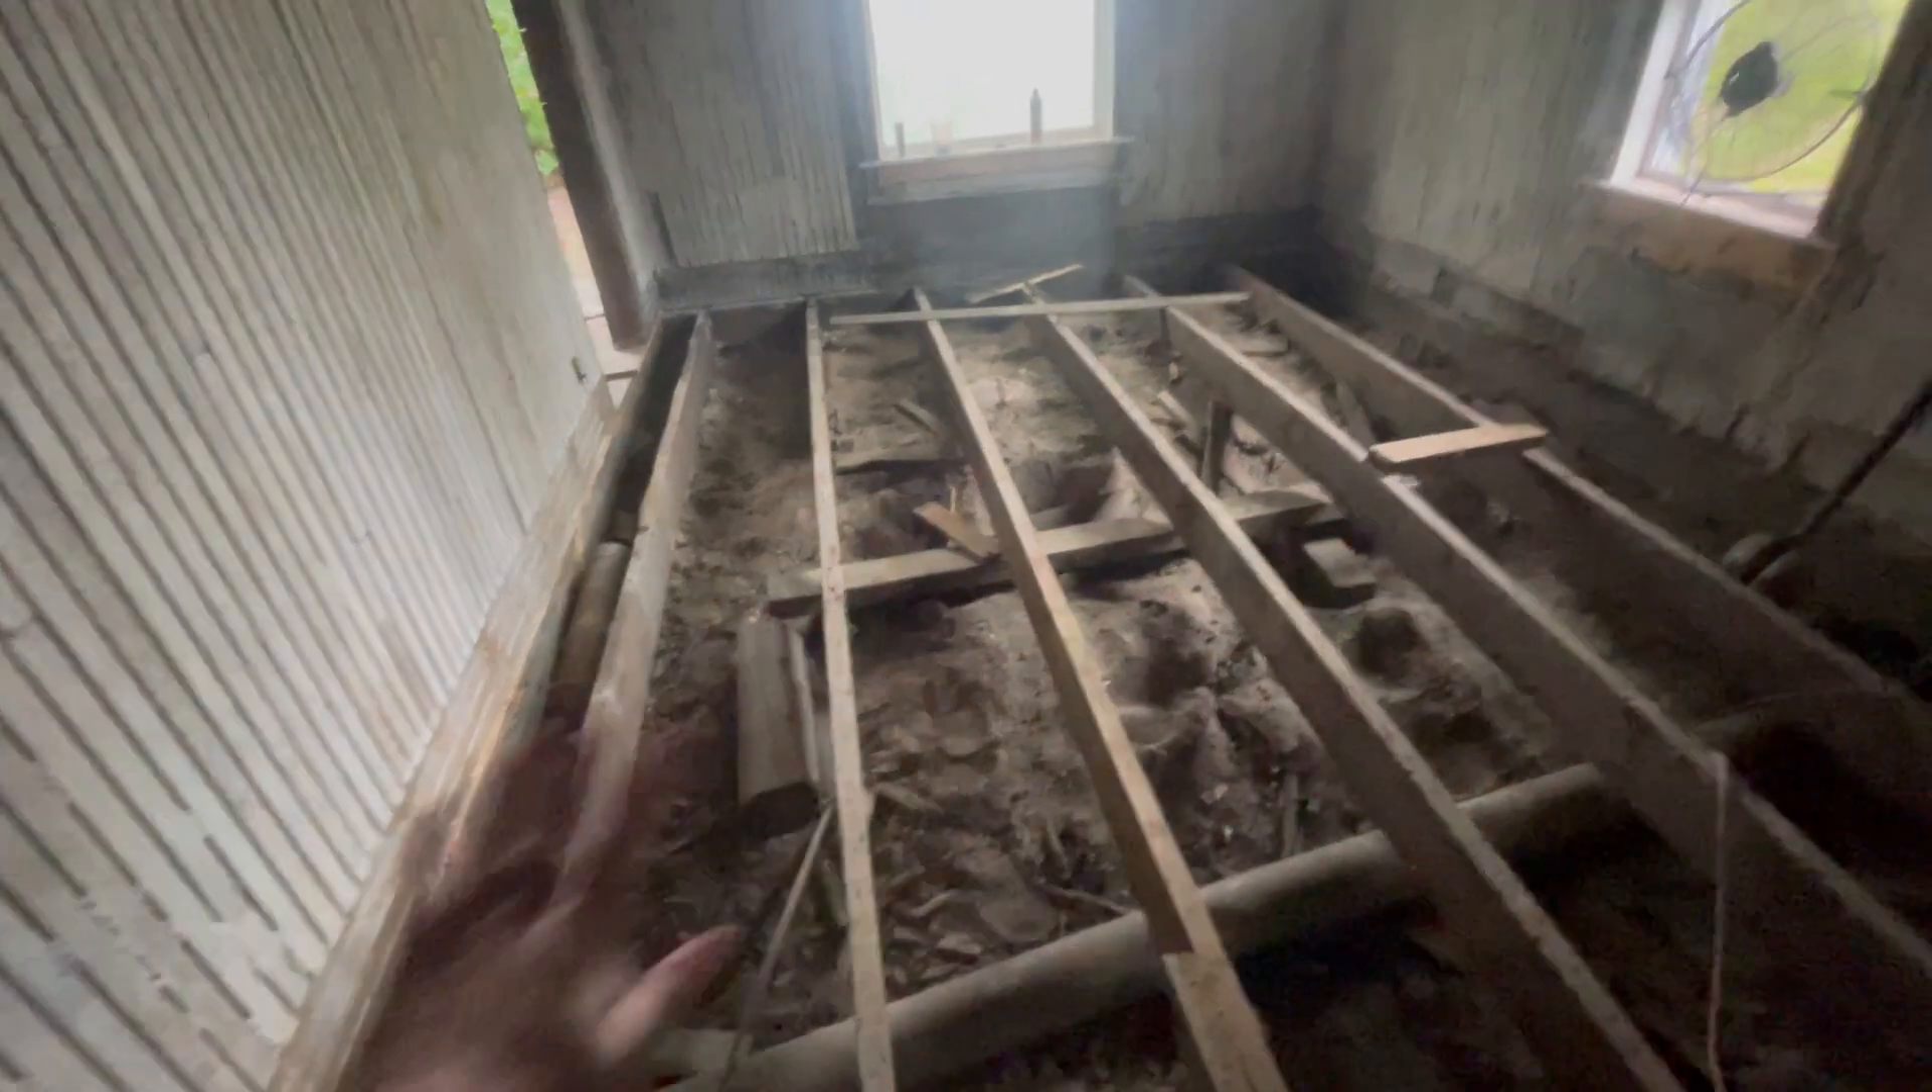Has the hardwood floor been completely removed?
Yes.